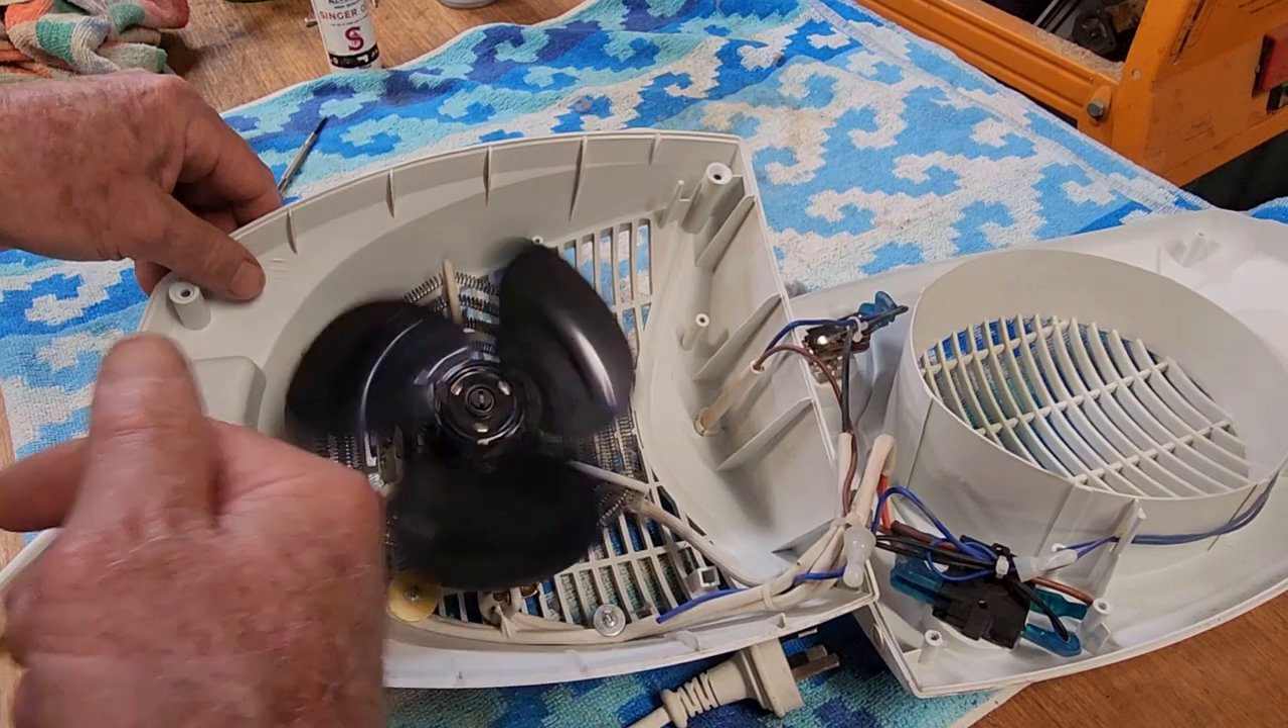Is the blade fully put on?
Yes.